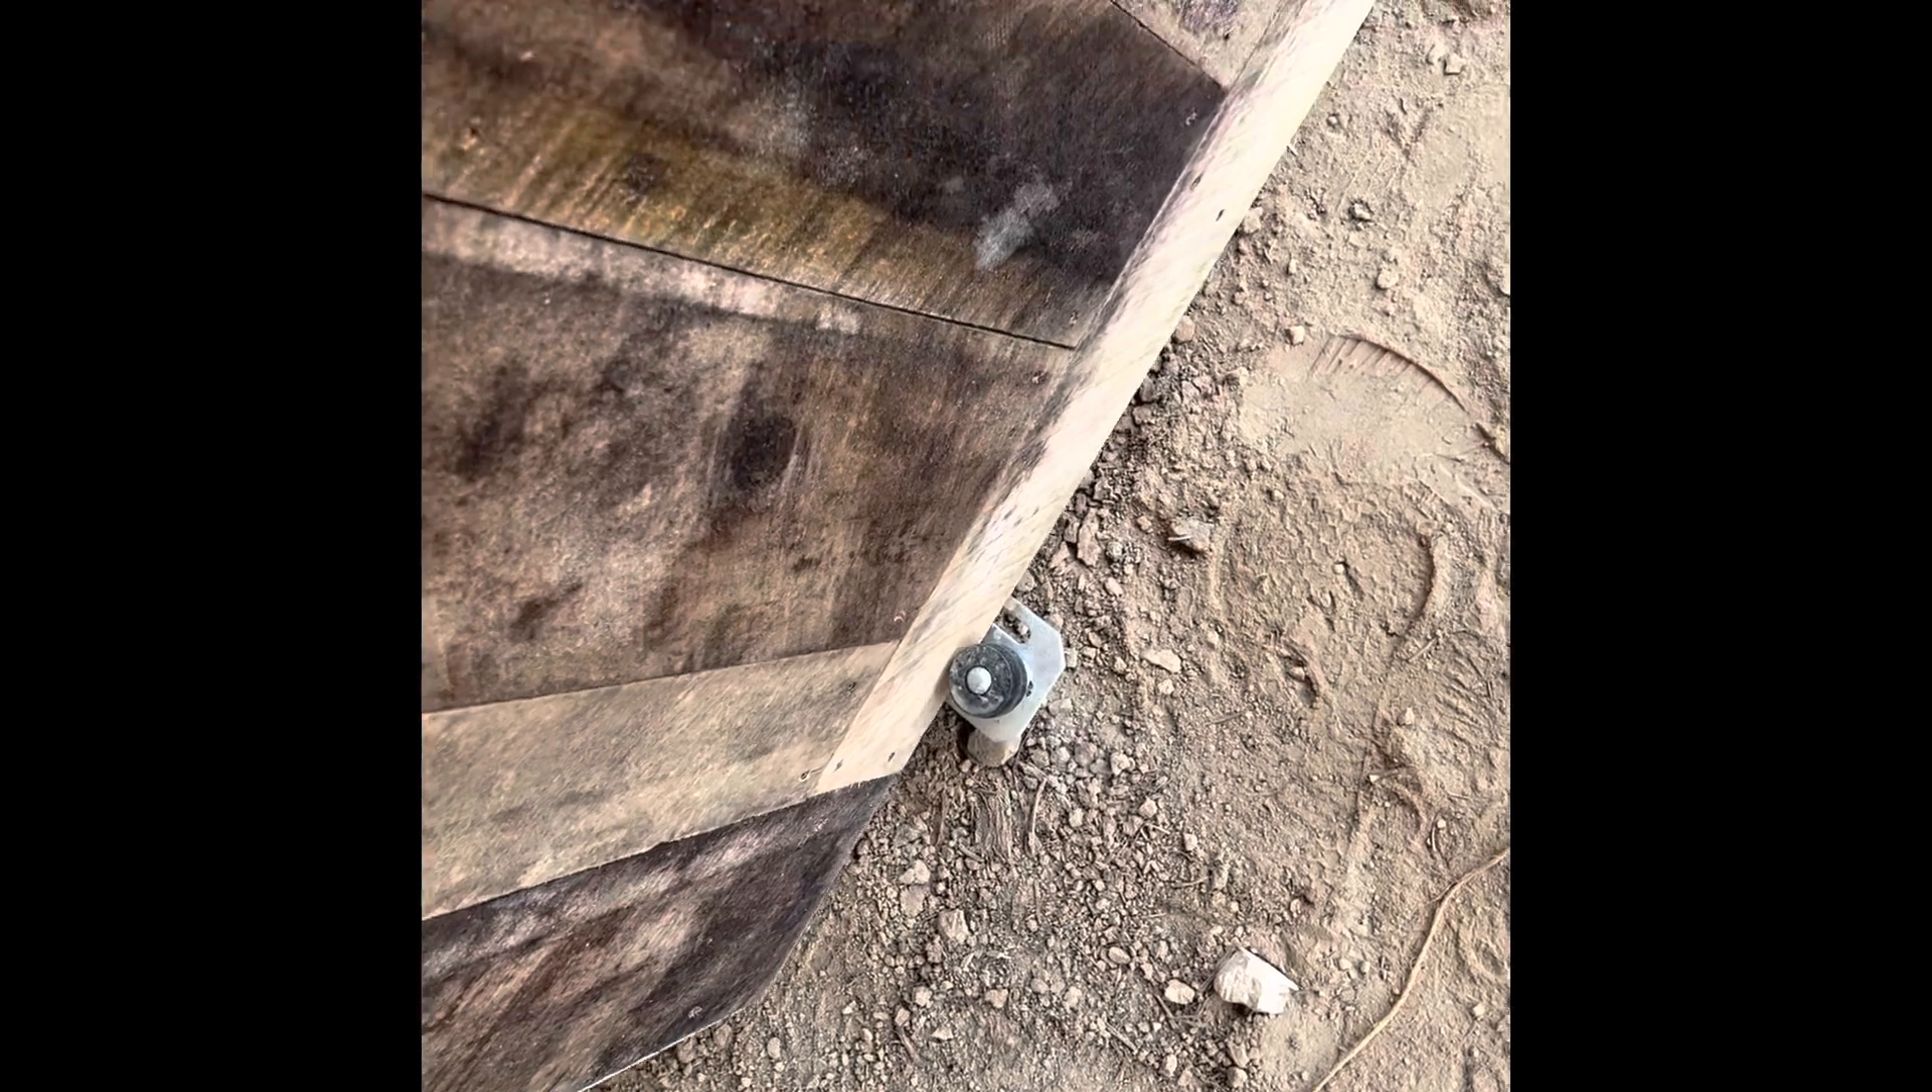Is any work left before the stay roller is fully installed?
No.